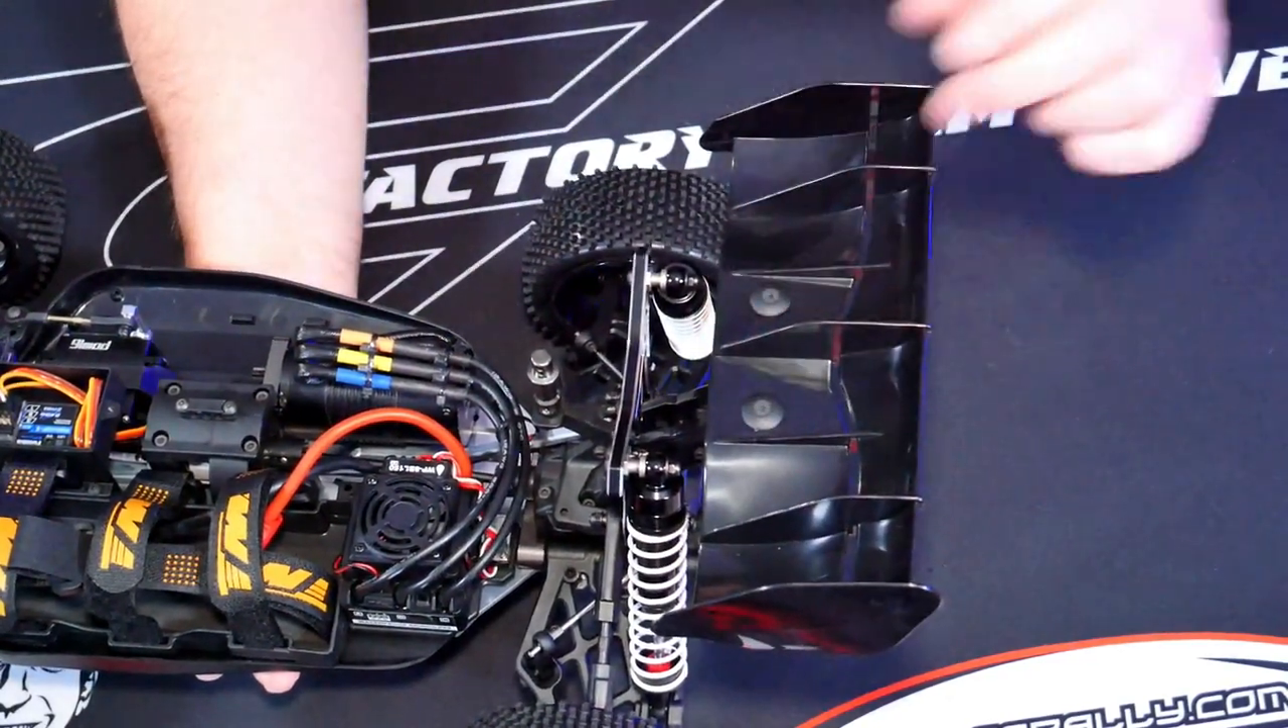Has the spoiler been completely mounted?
Yes.